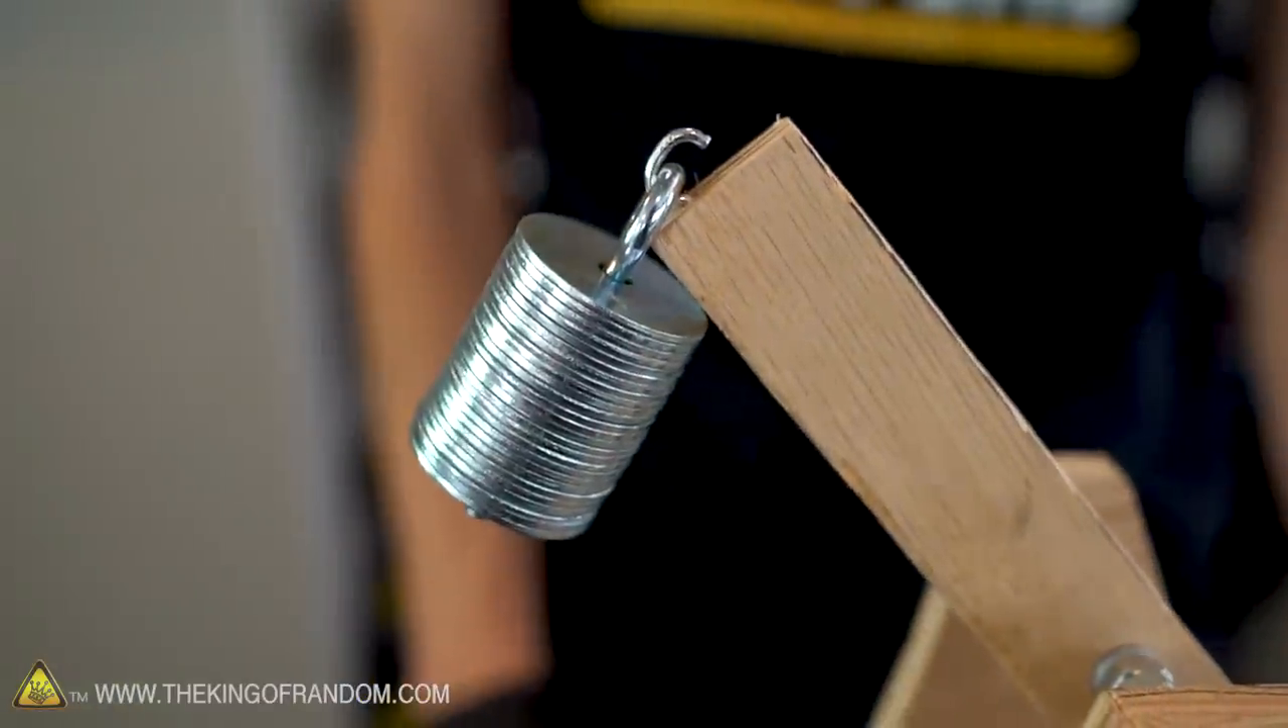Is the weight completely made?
Yes.